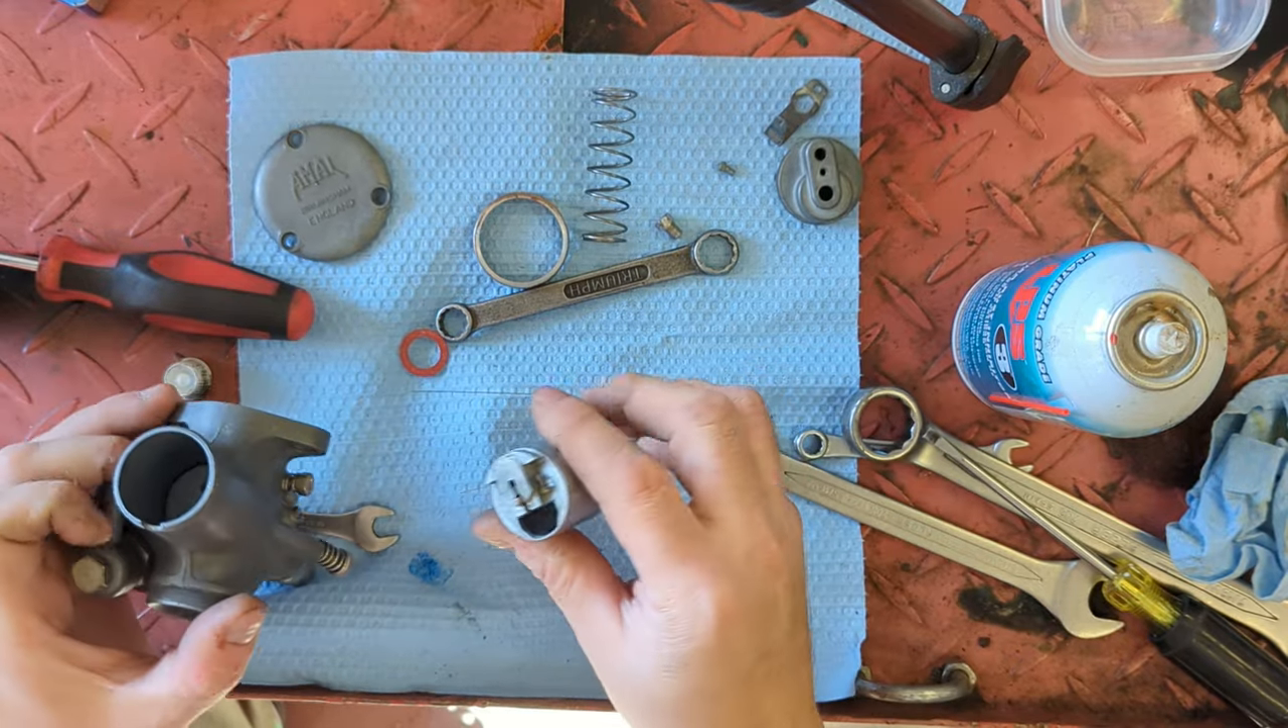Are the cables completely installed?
No.